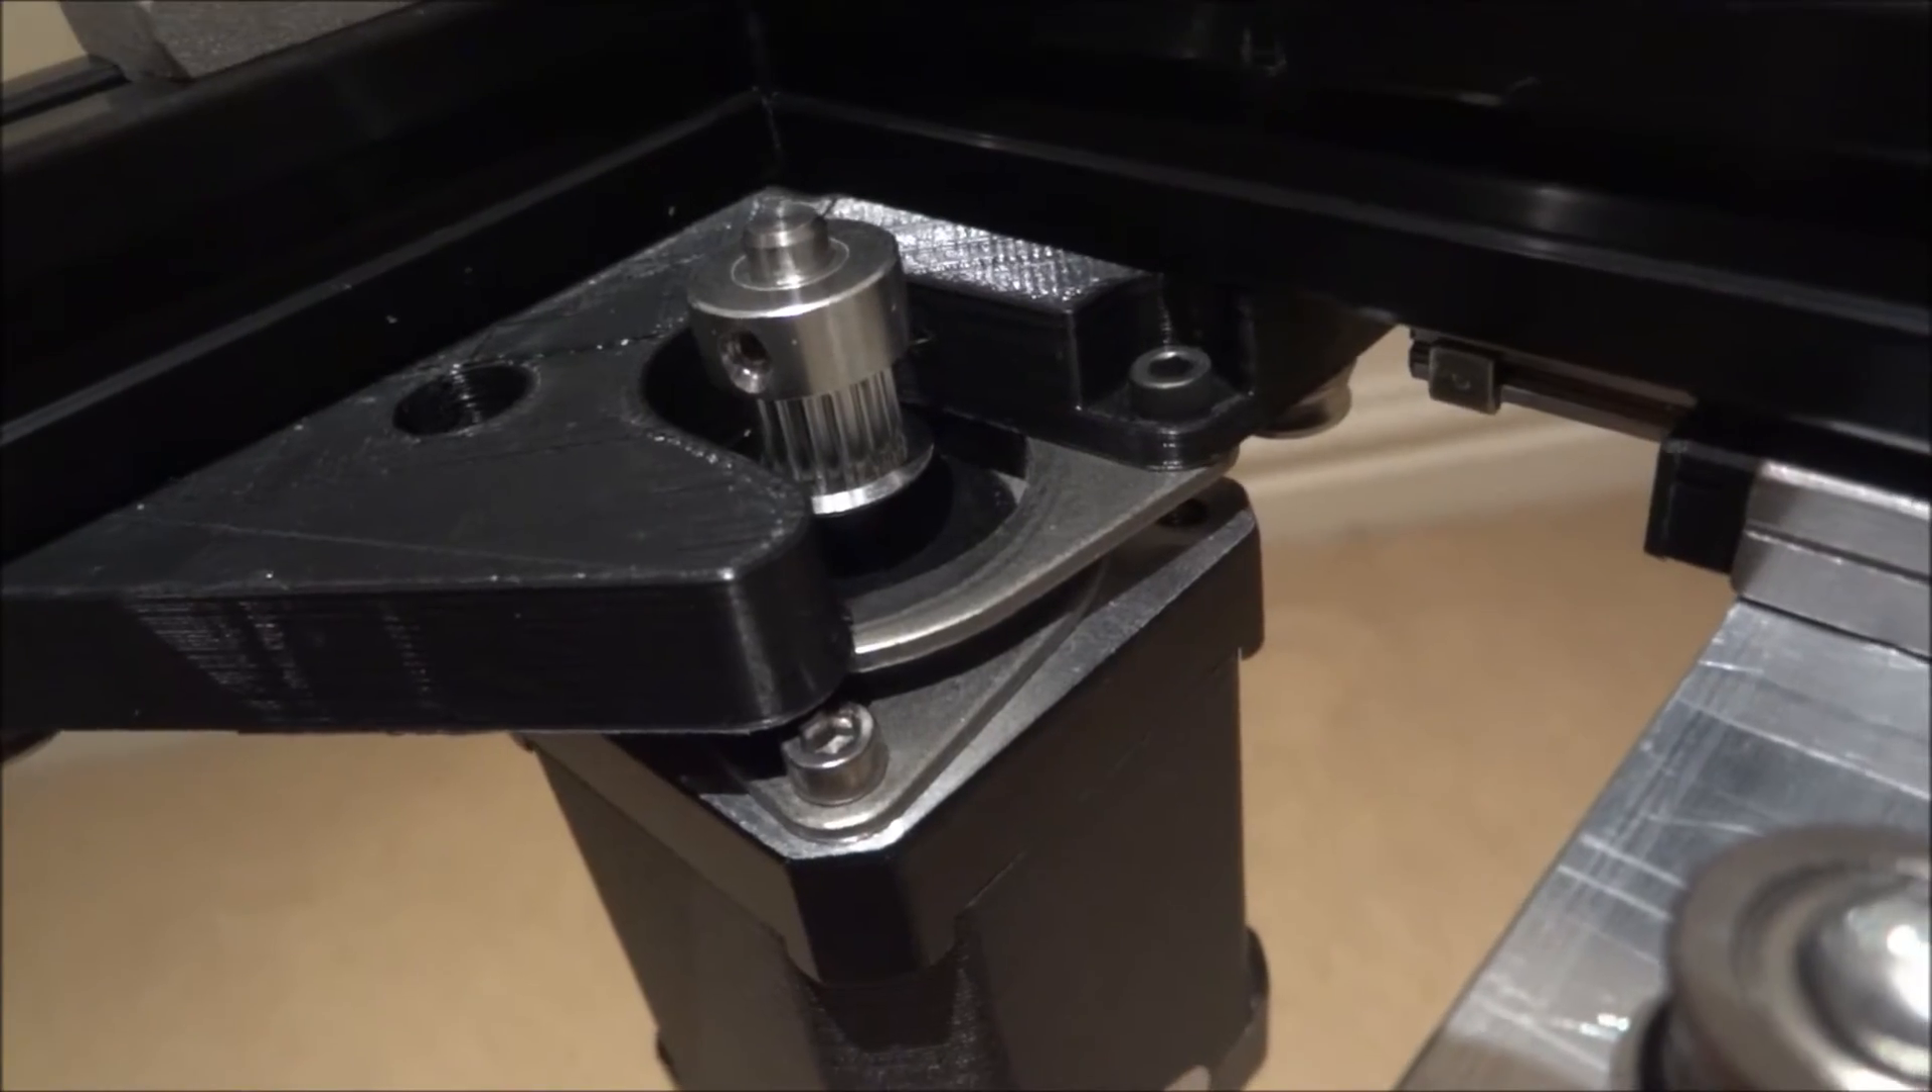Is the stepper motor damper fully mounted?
Yes.